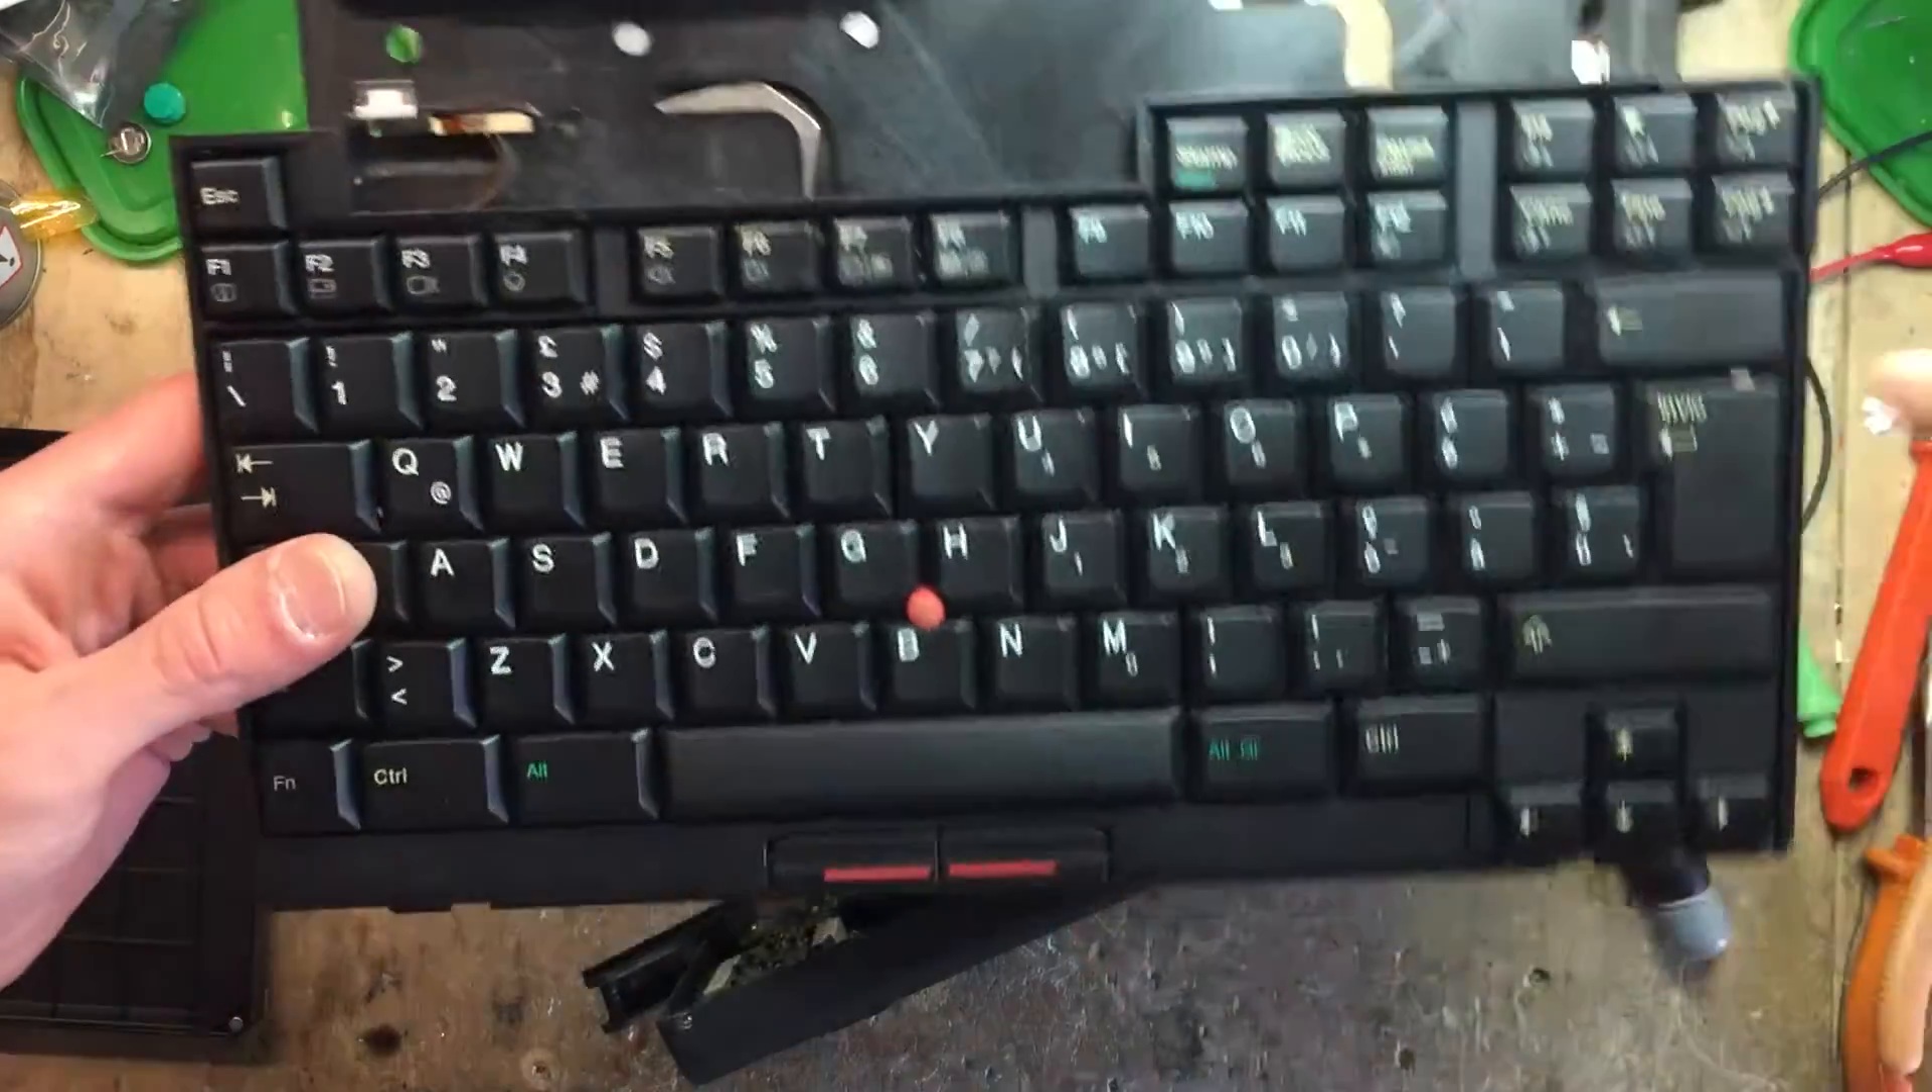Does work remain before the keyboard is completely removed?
No.